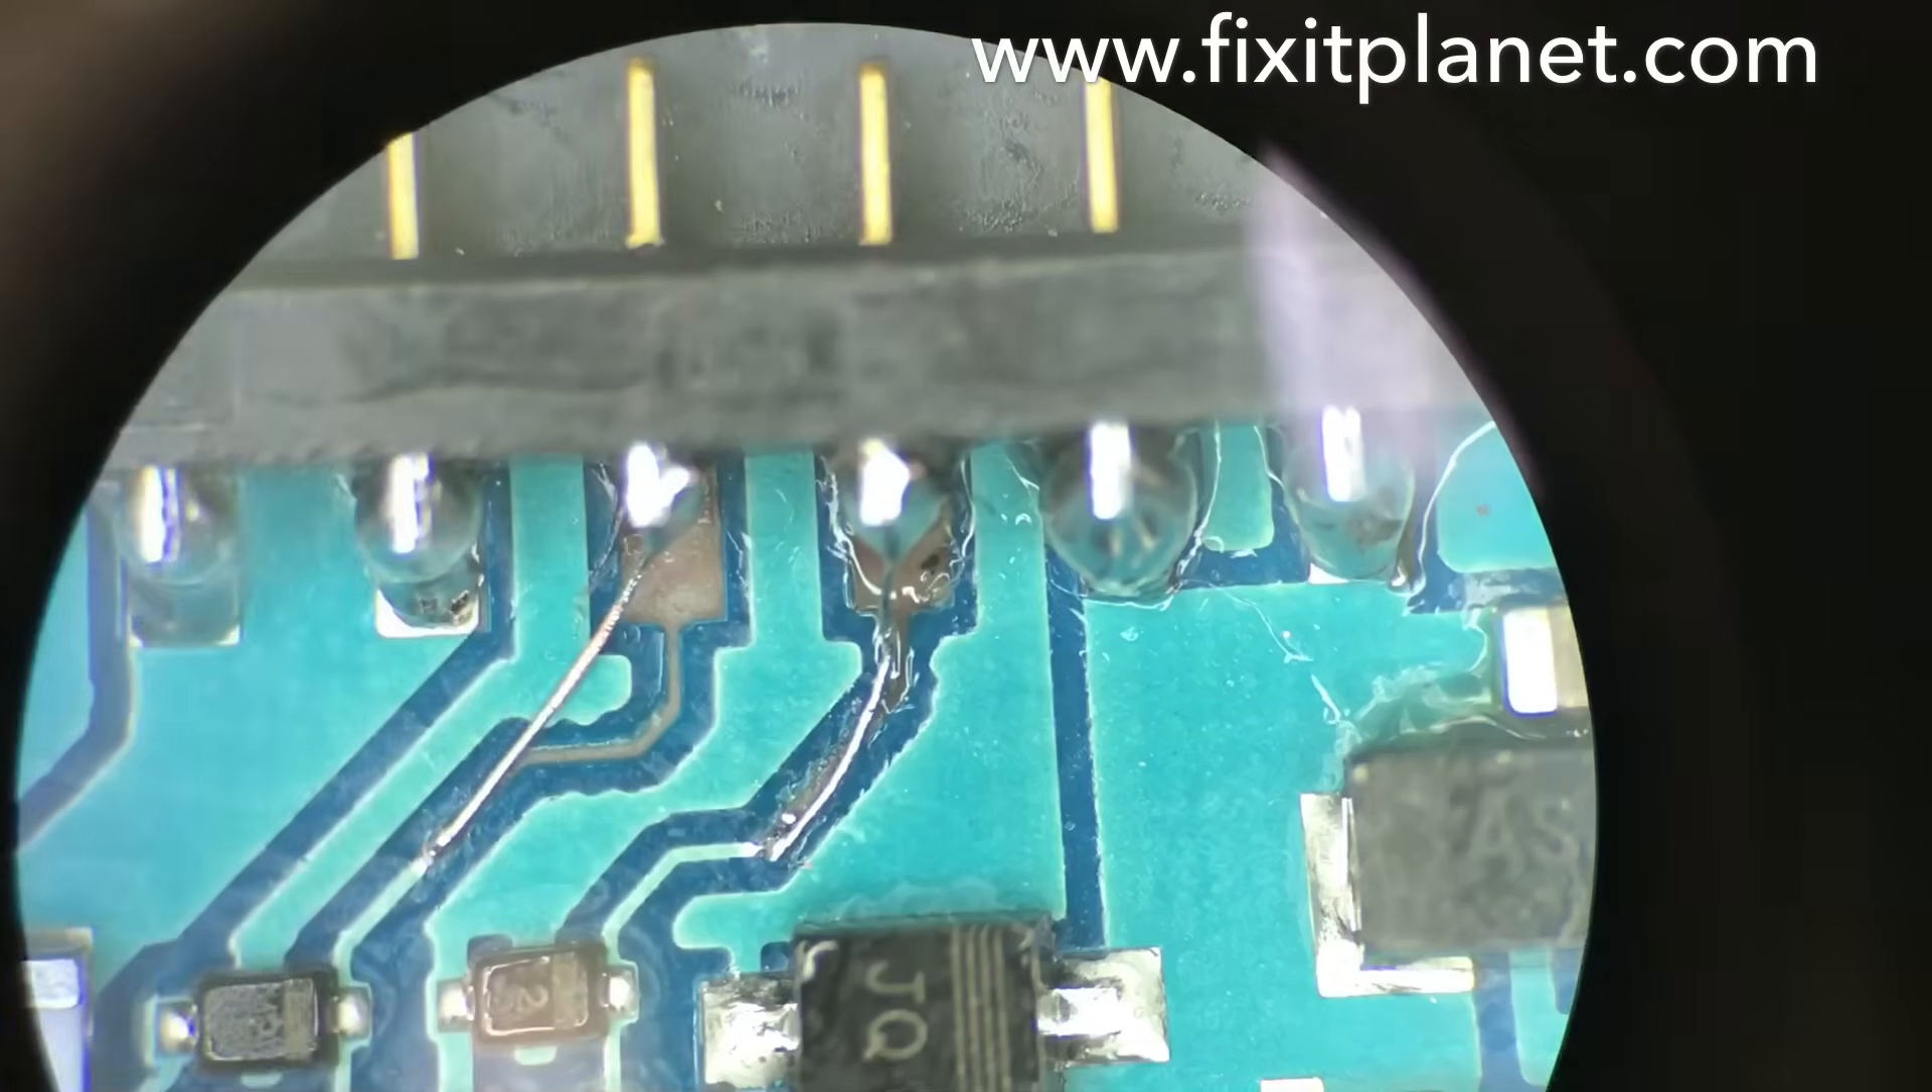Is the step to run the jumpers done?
Yes.